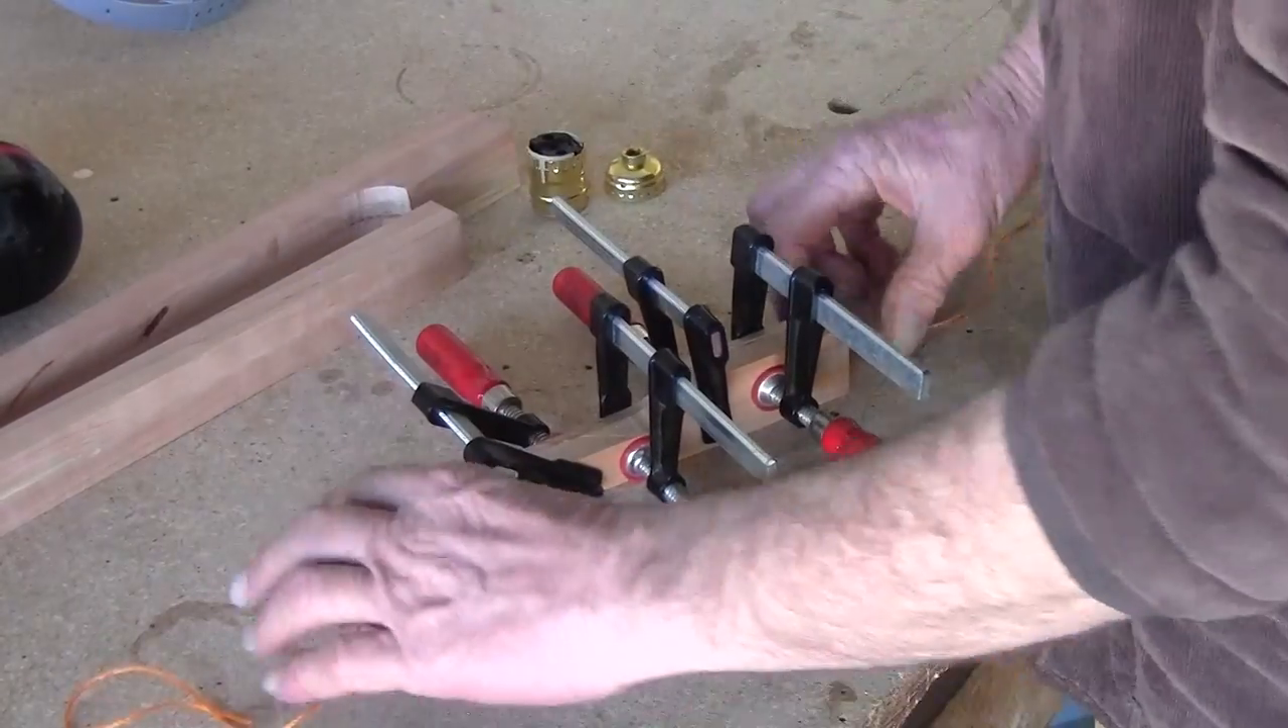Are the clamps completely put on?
Yes.